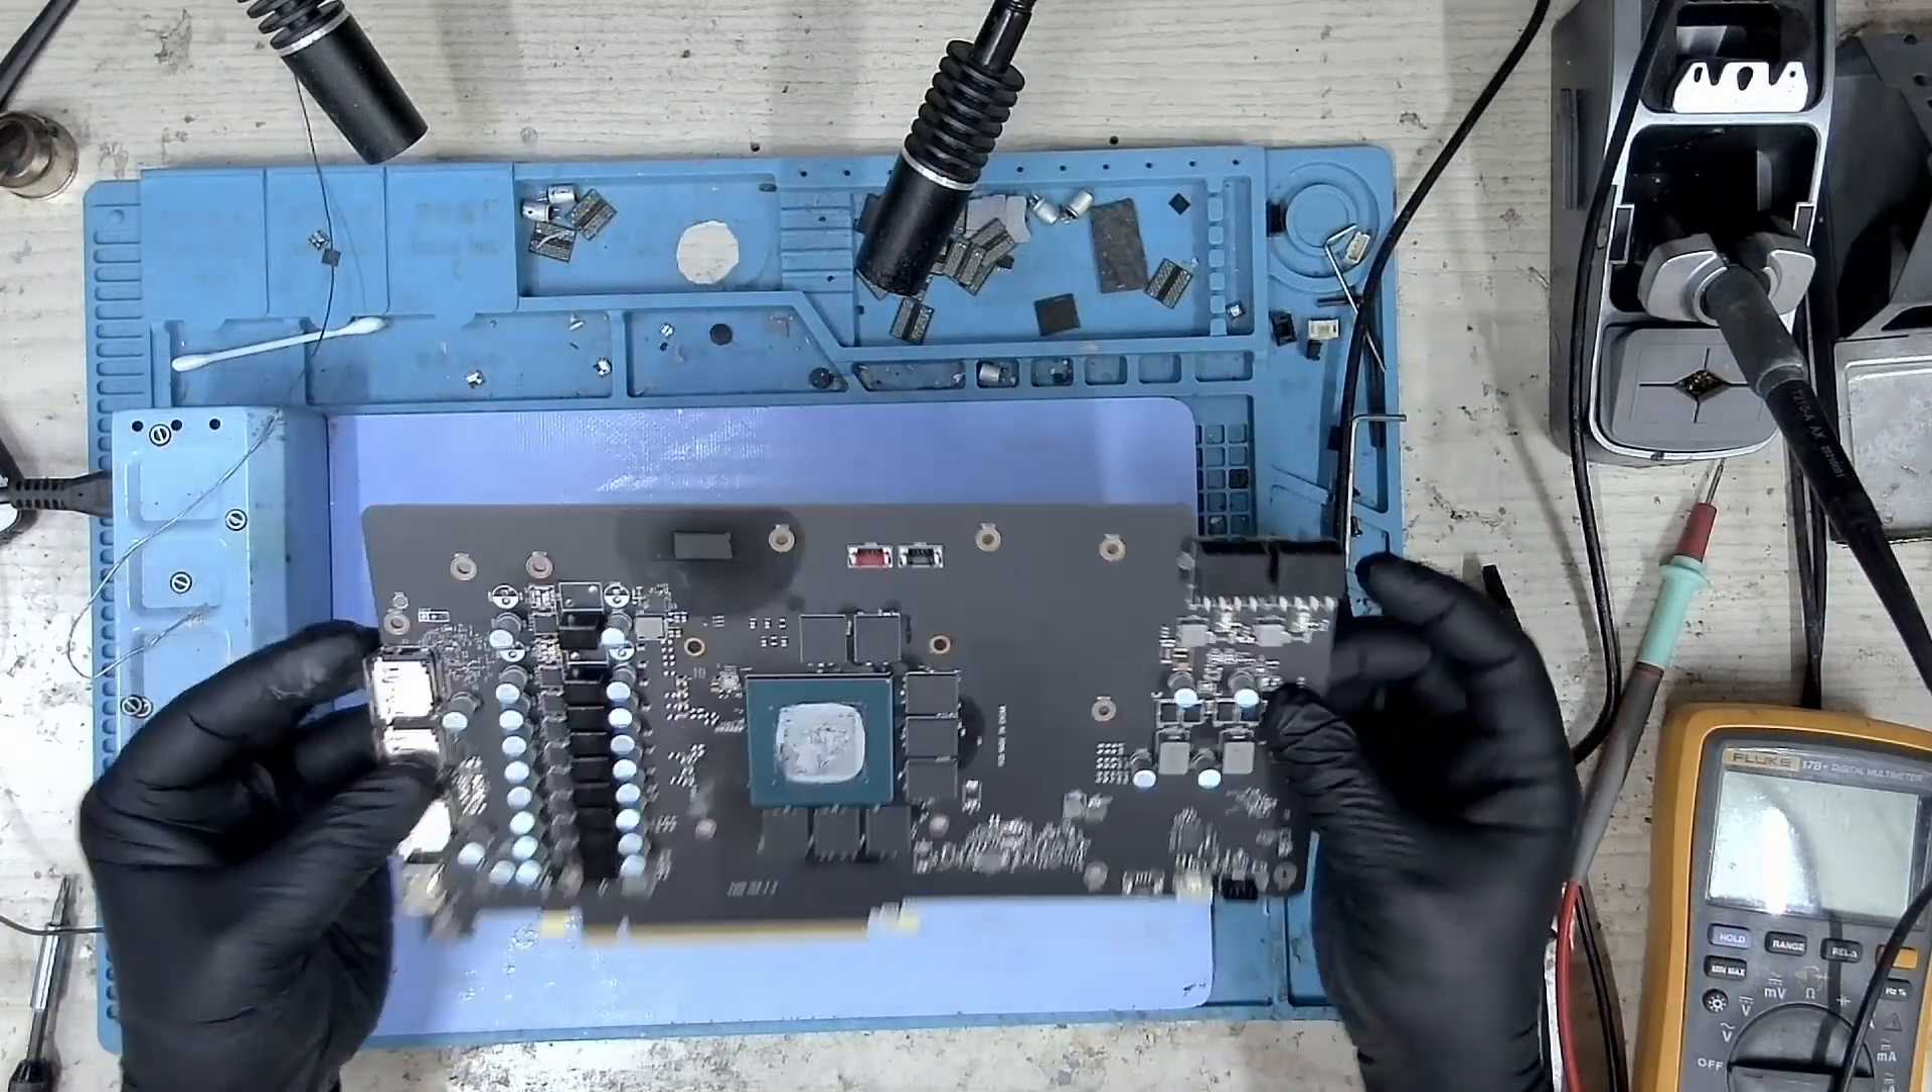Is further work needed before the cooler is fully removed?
No.